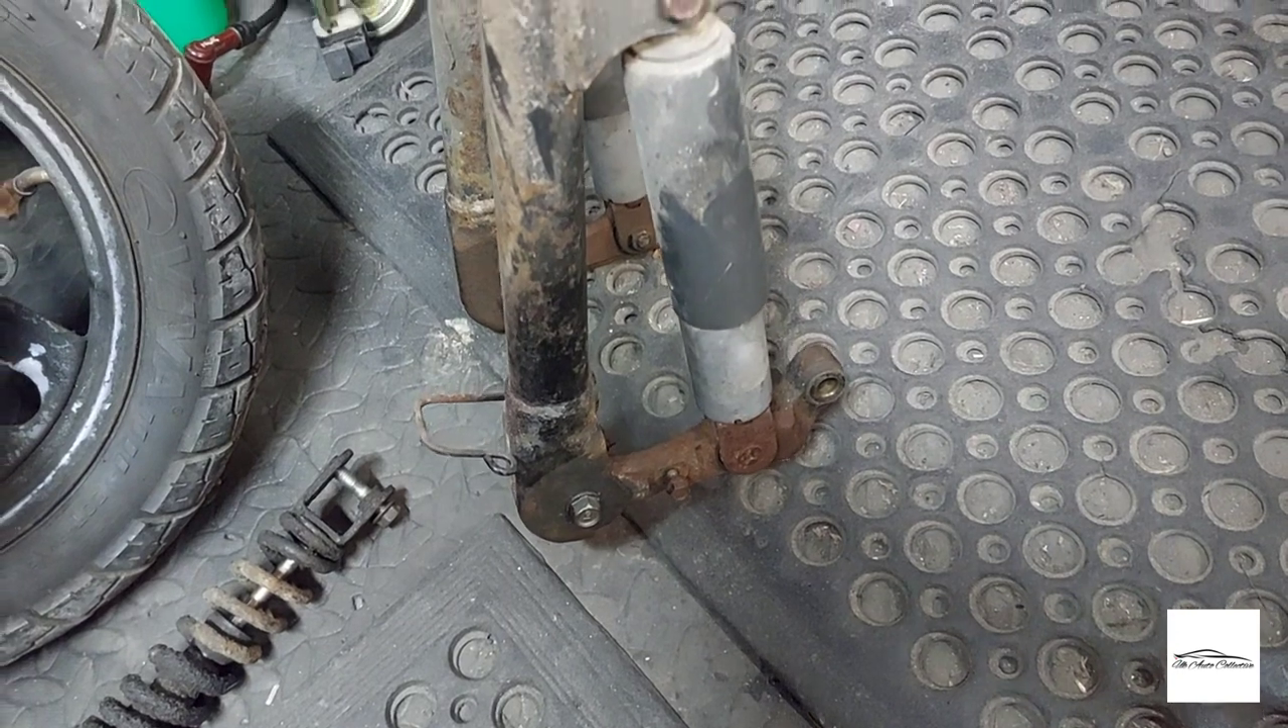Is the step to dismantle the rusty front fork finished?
No.